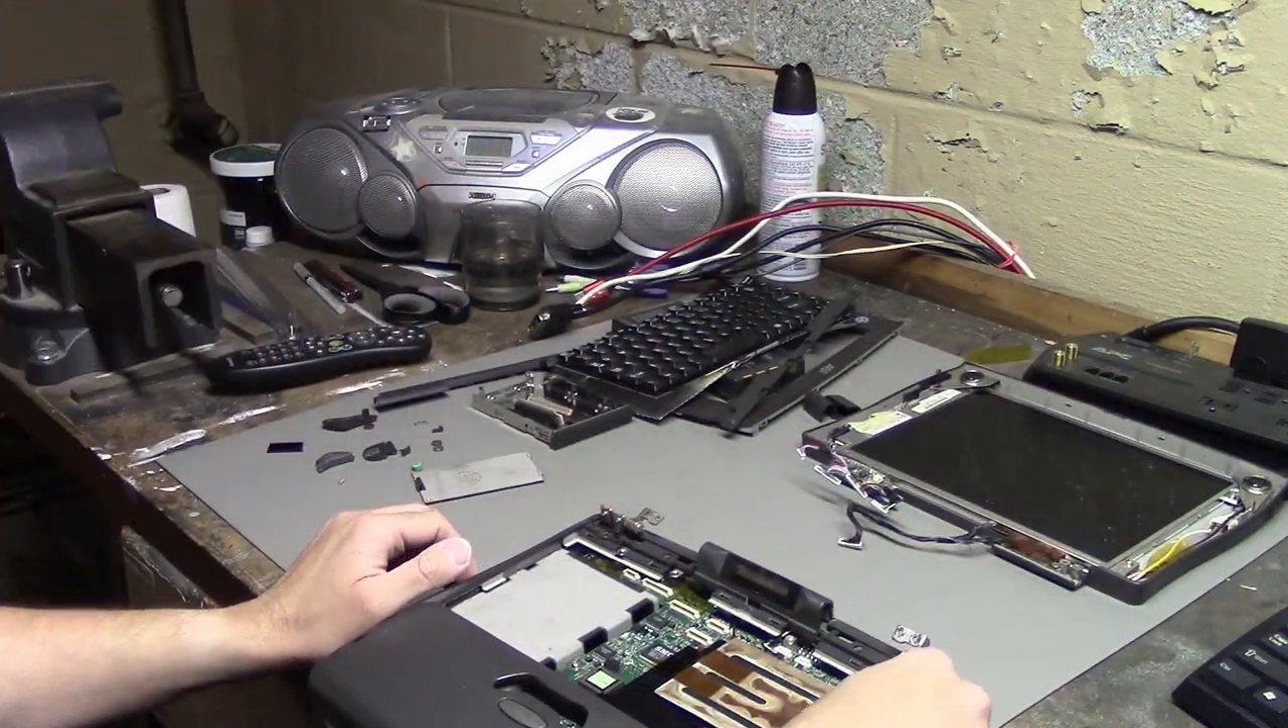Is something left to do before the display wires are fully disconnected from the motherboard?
No.